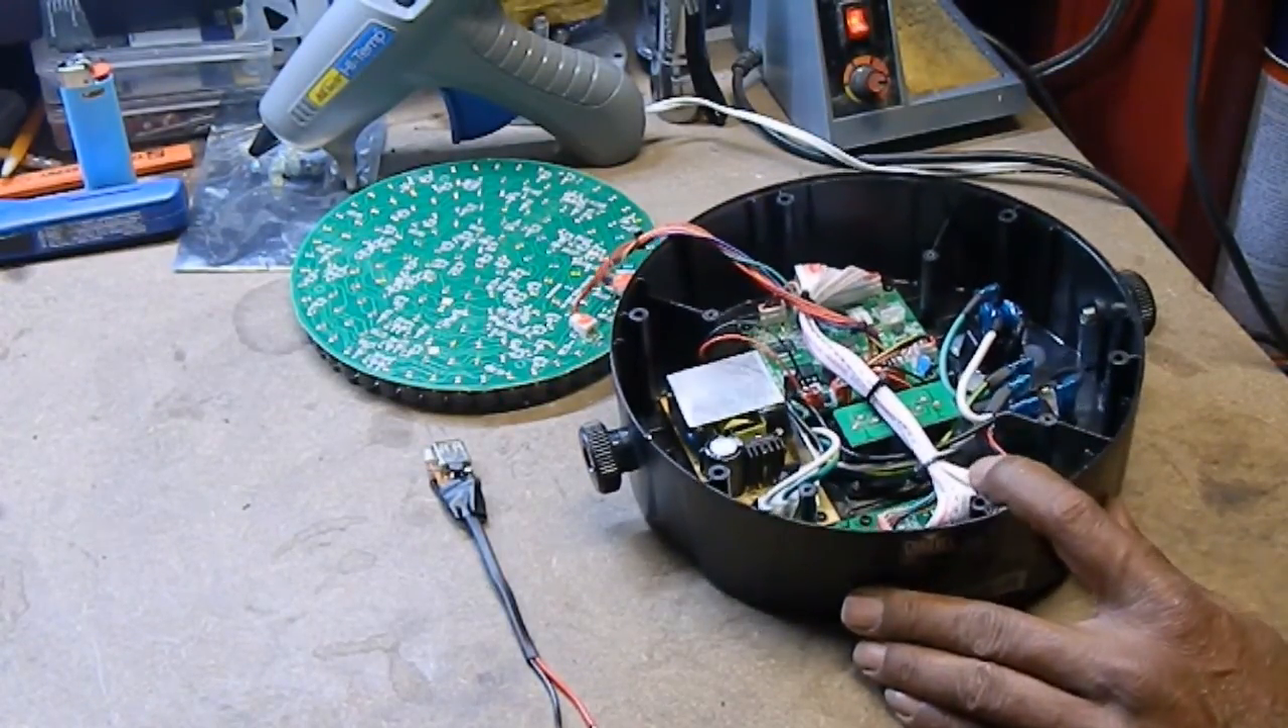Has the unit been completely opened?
Yes.